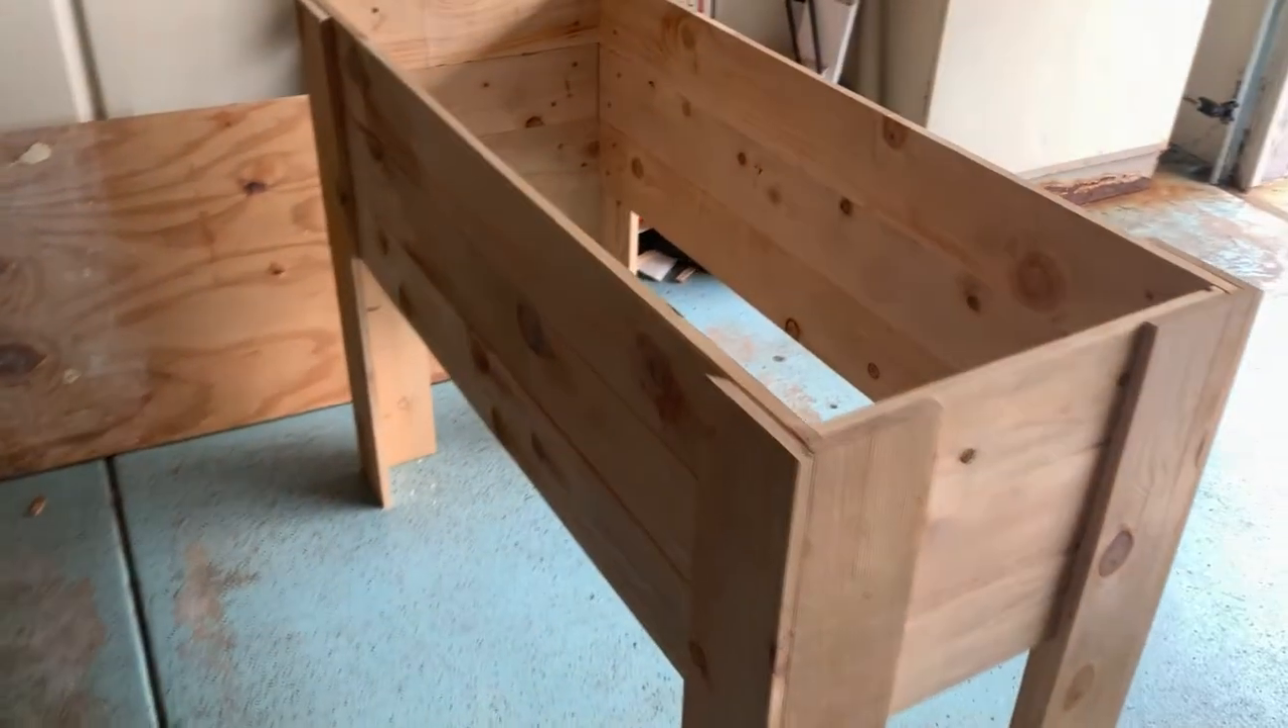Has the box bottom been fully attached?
No.